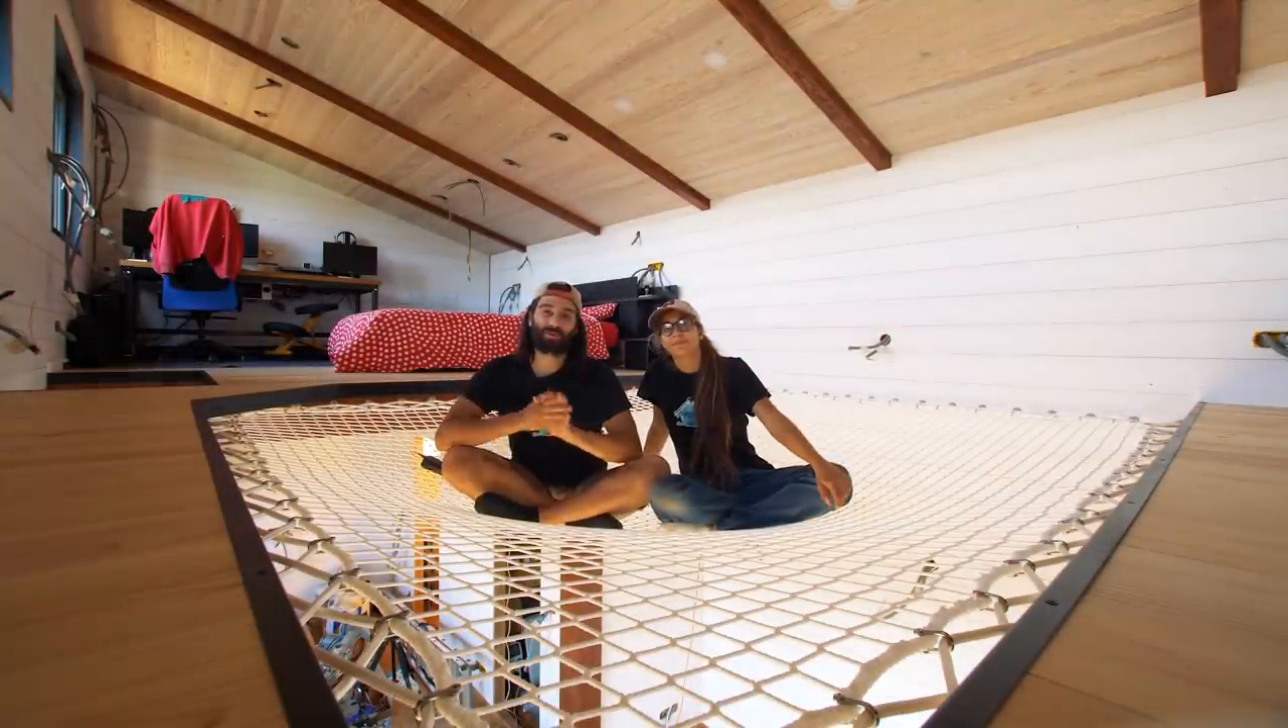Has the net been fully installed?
Yes.